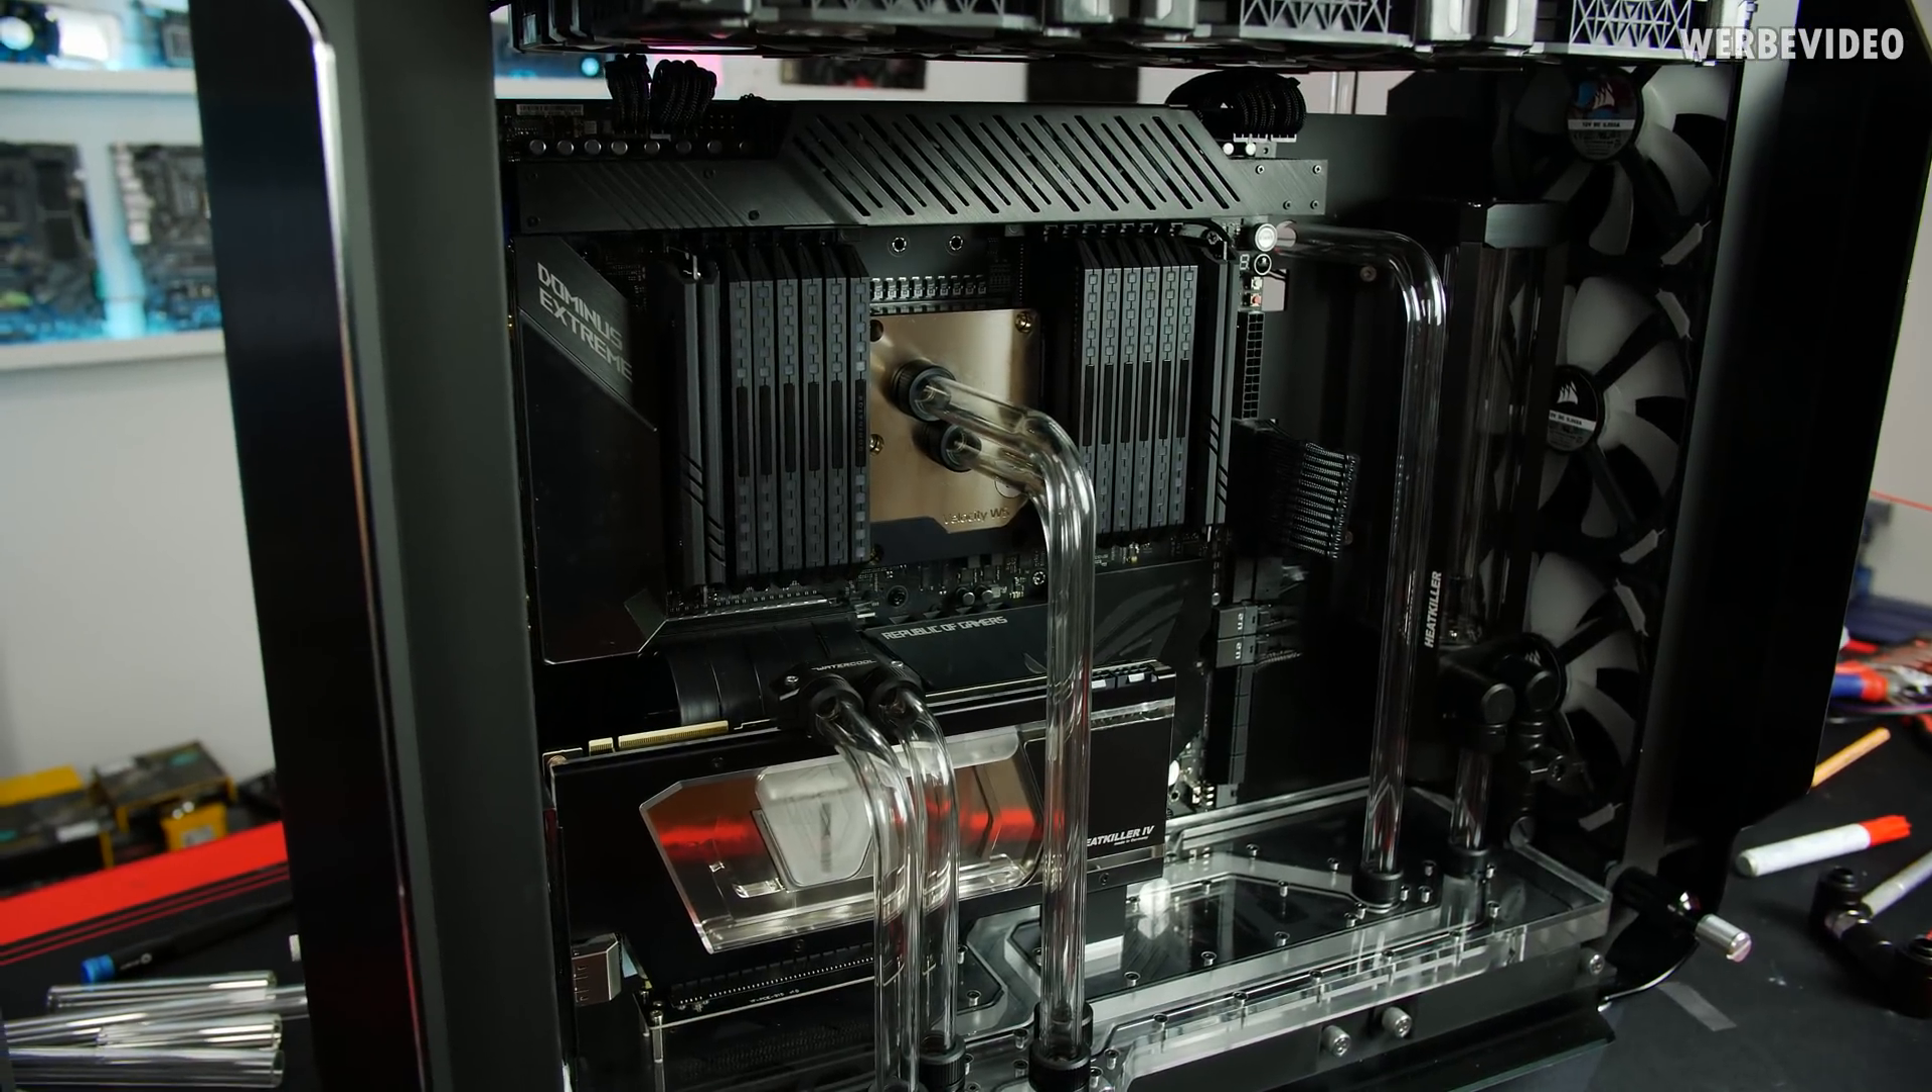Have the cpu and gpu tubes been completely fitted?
Yes.